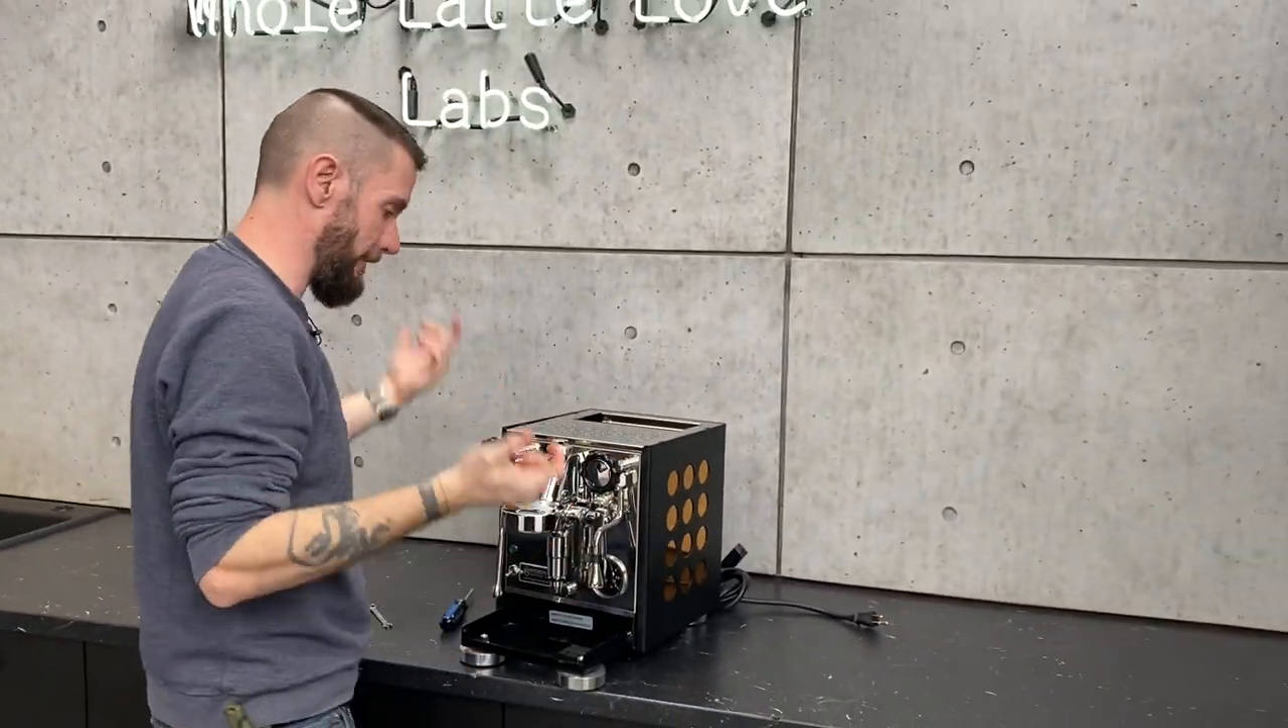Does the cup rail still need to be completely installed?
Yes.